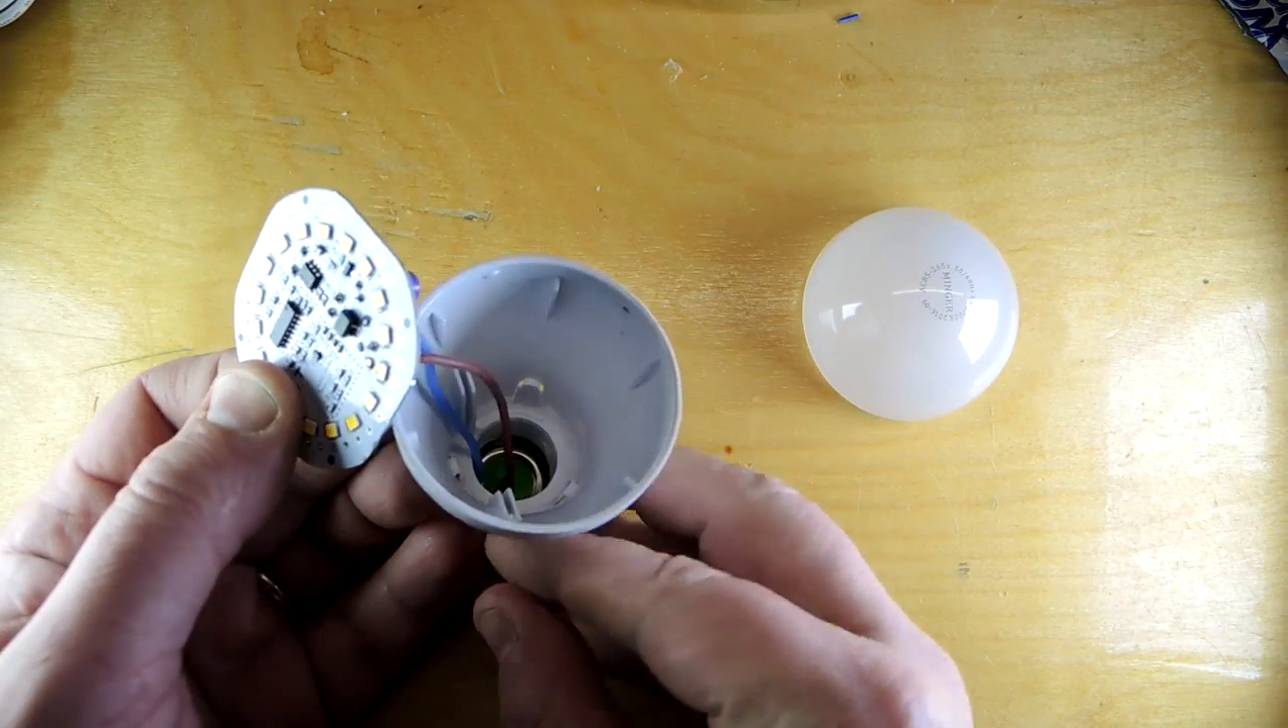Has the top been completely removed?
Yes.